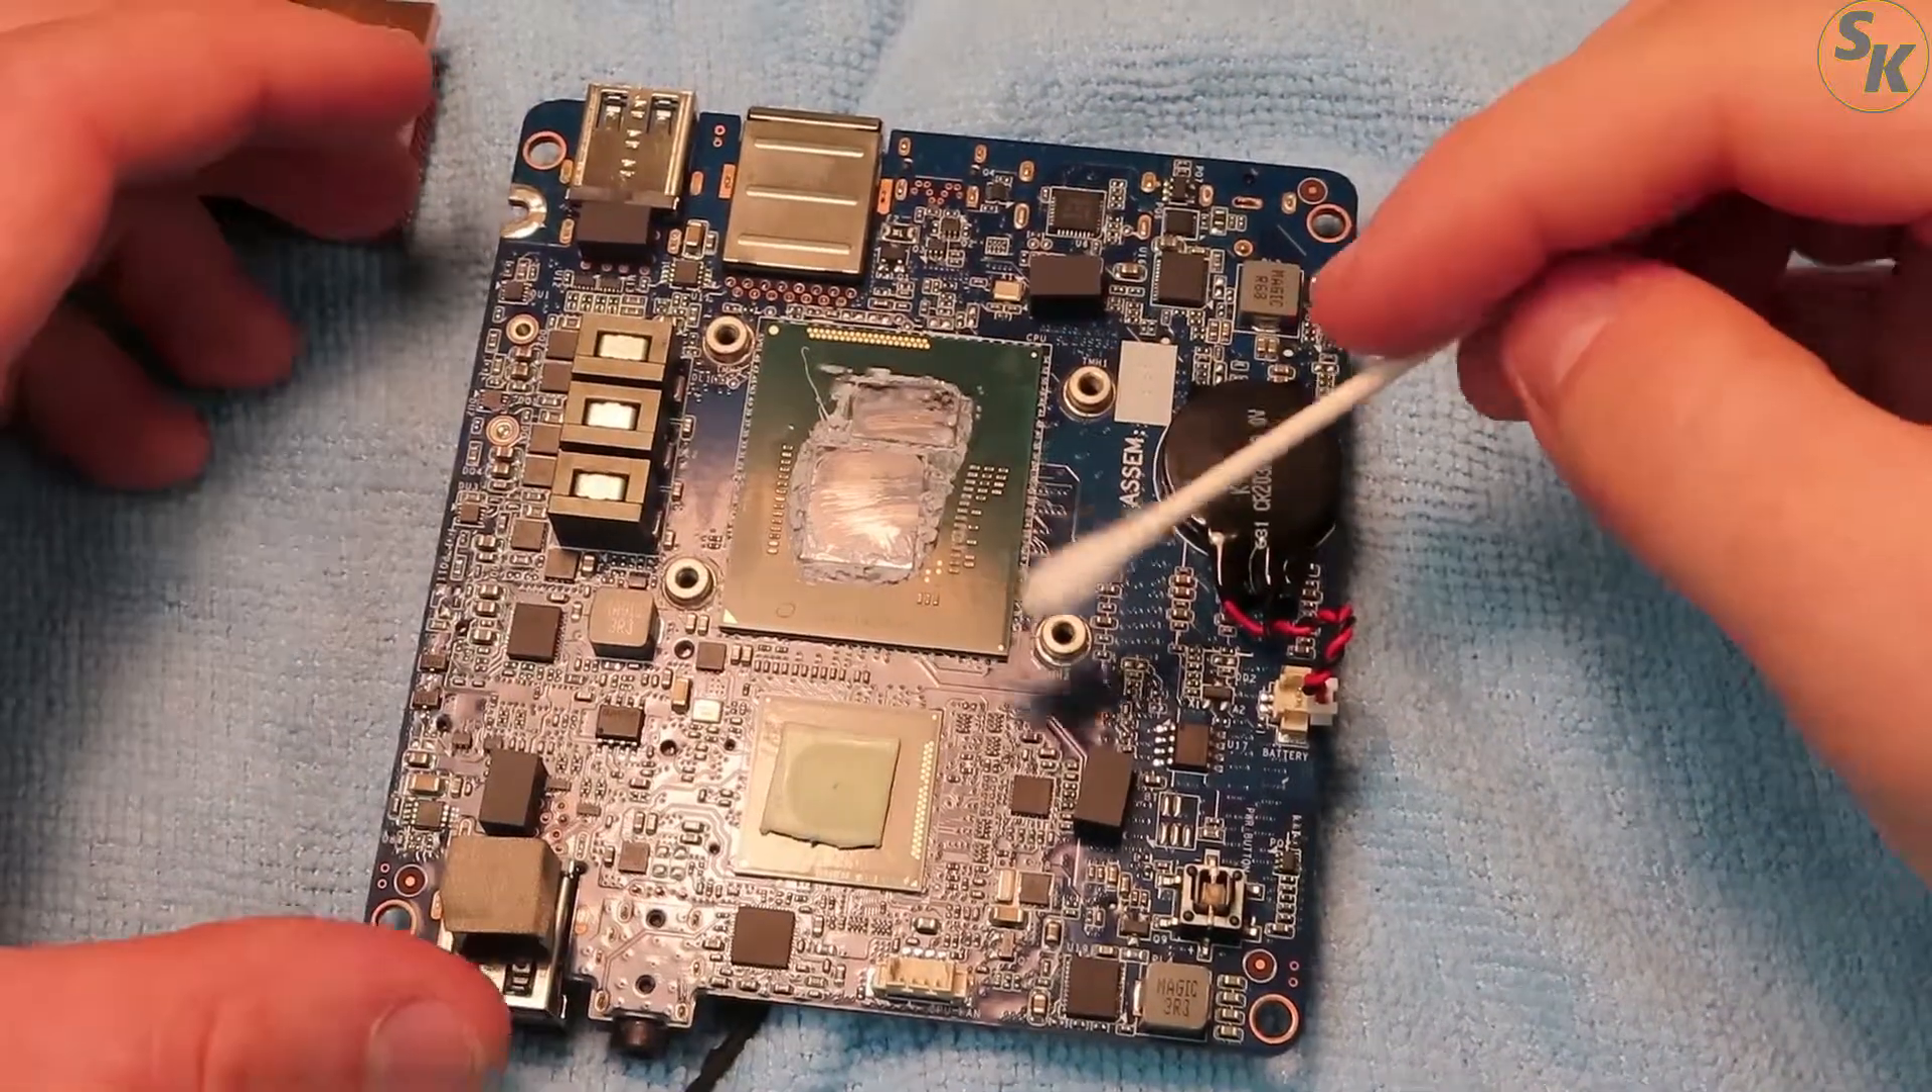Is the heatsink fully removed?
Yes.